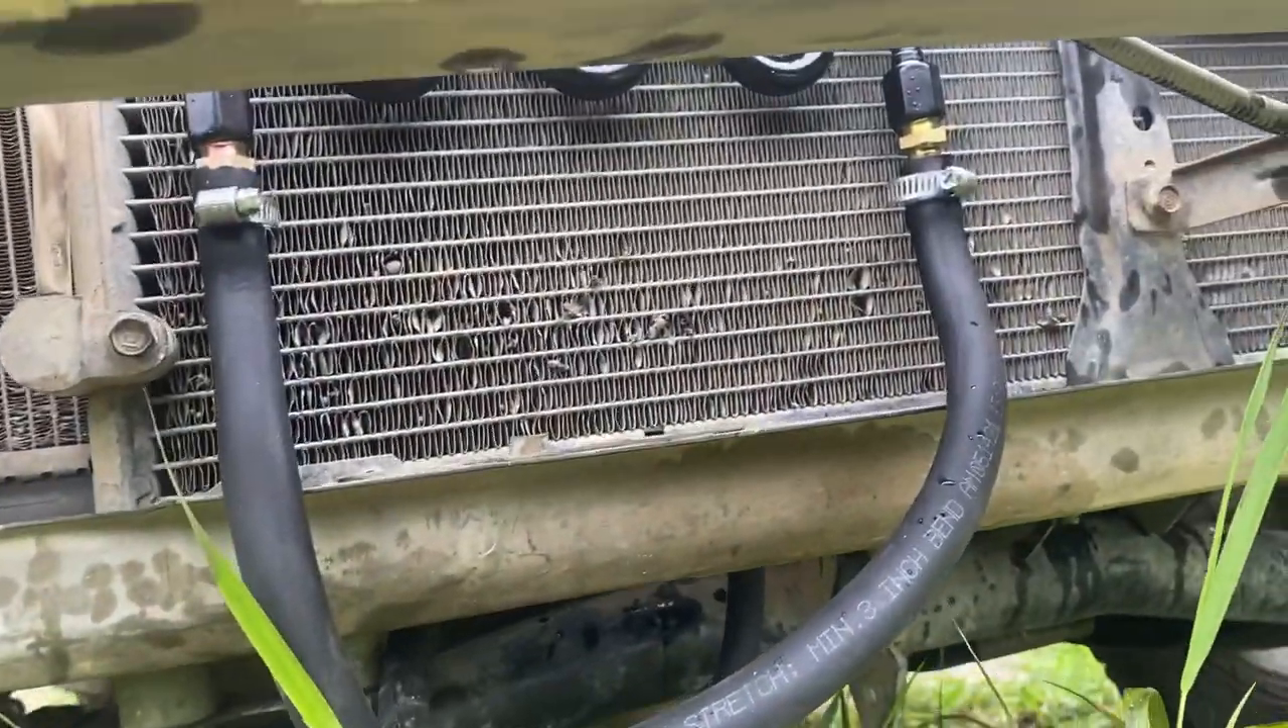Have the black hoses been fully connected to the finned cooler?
Yes.